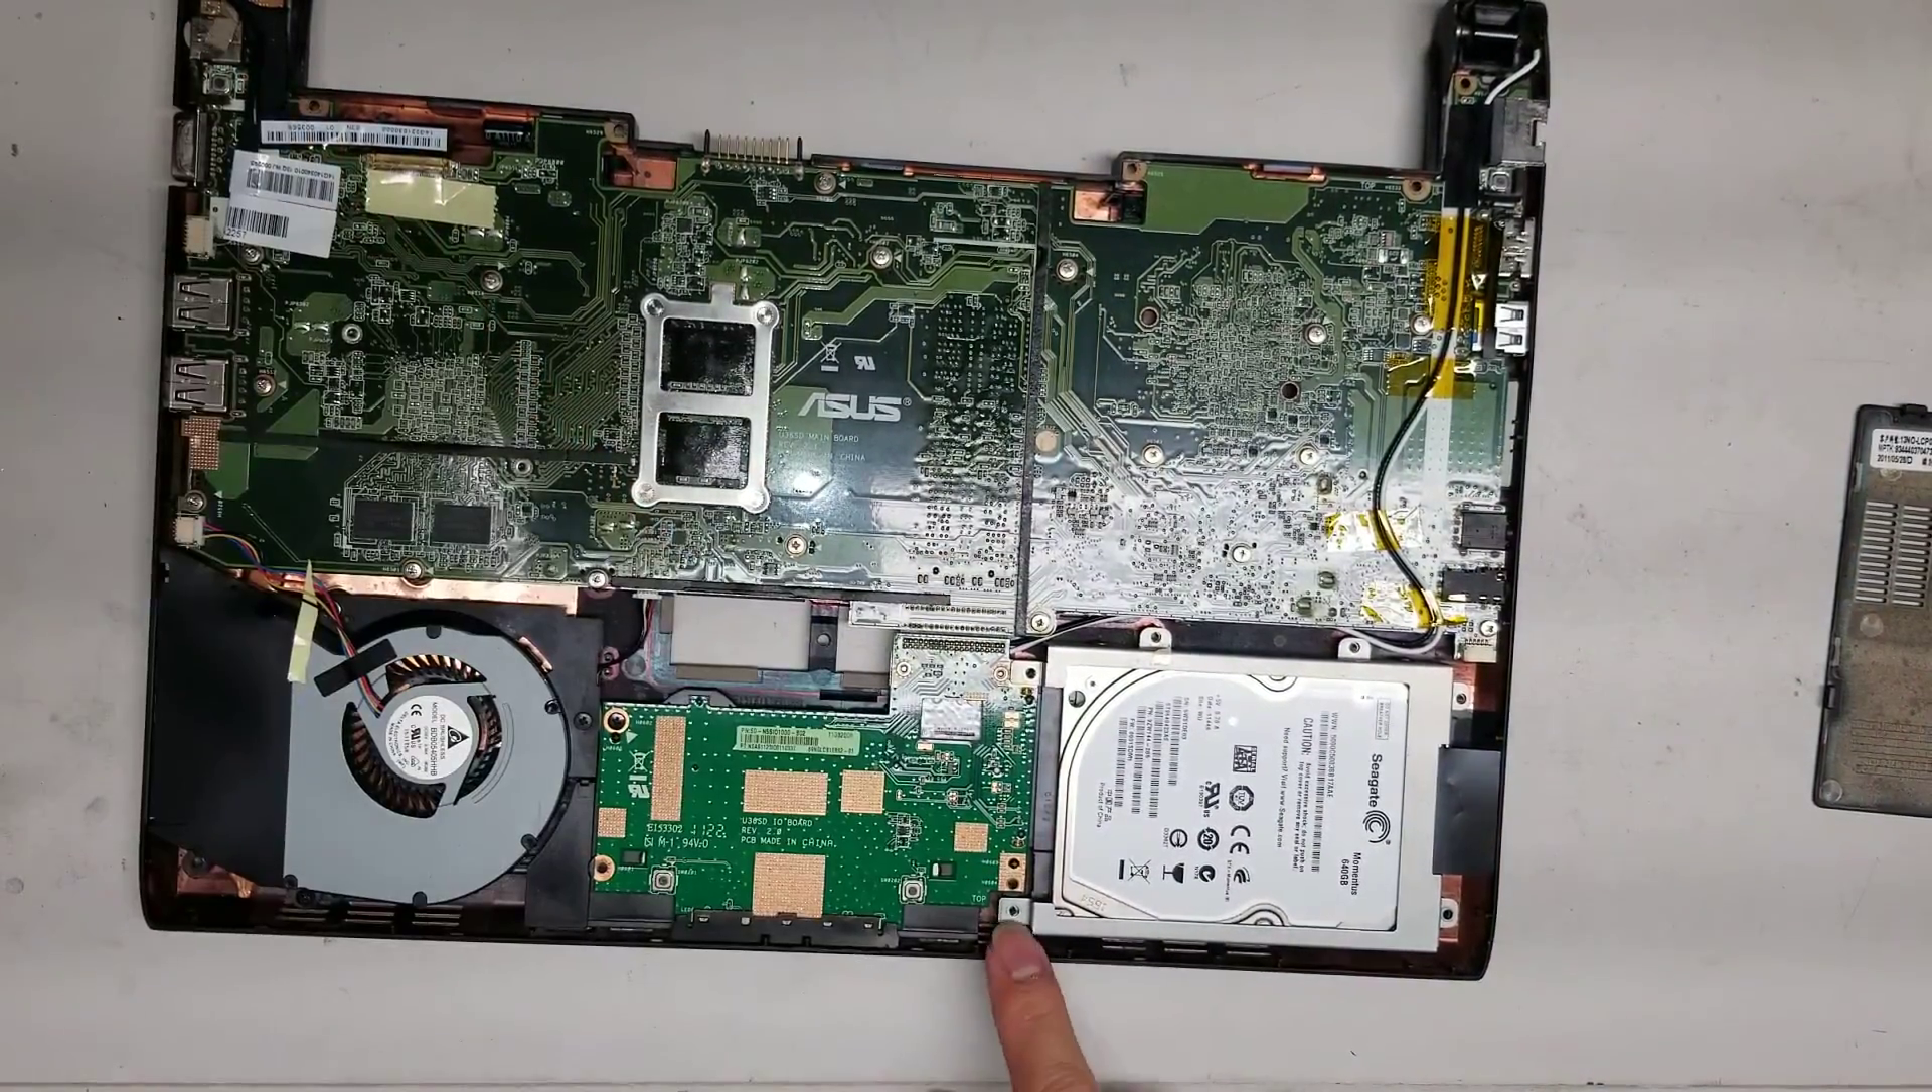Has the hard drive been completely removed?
No.